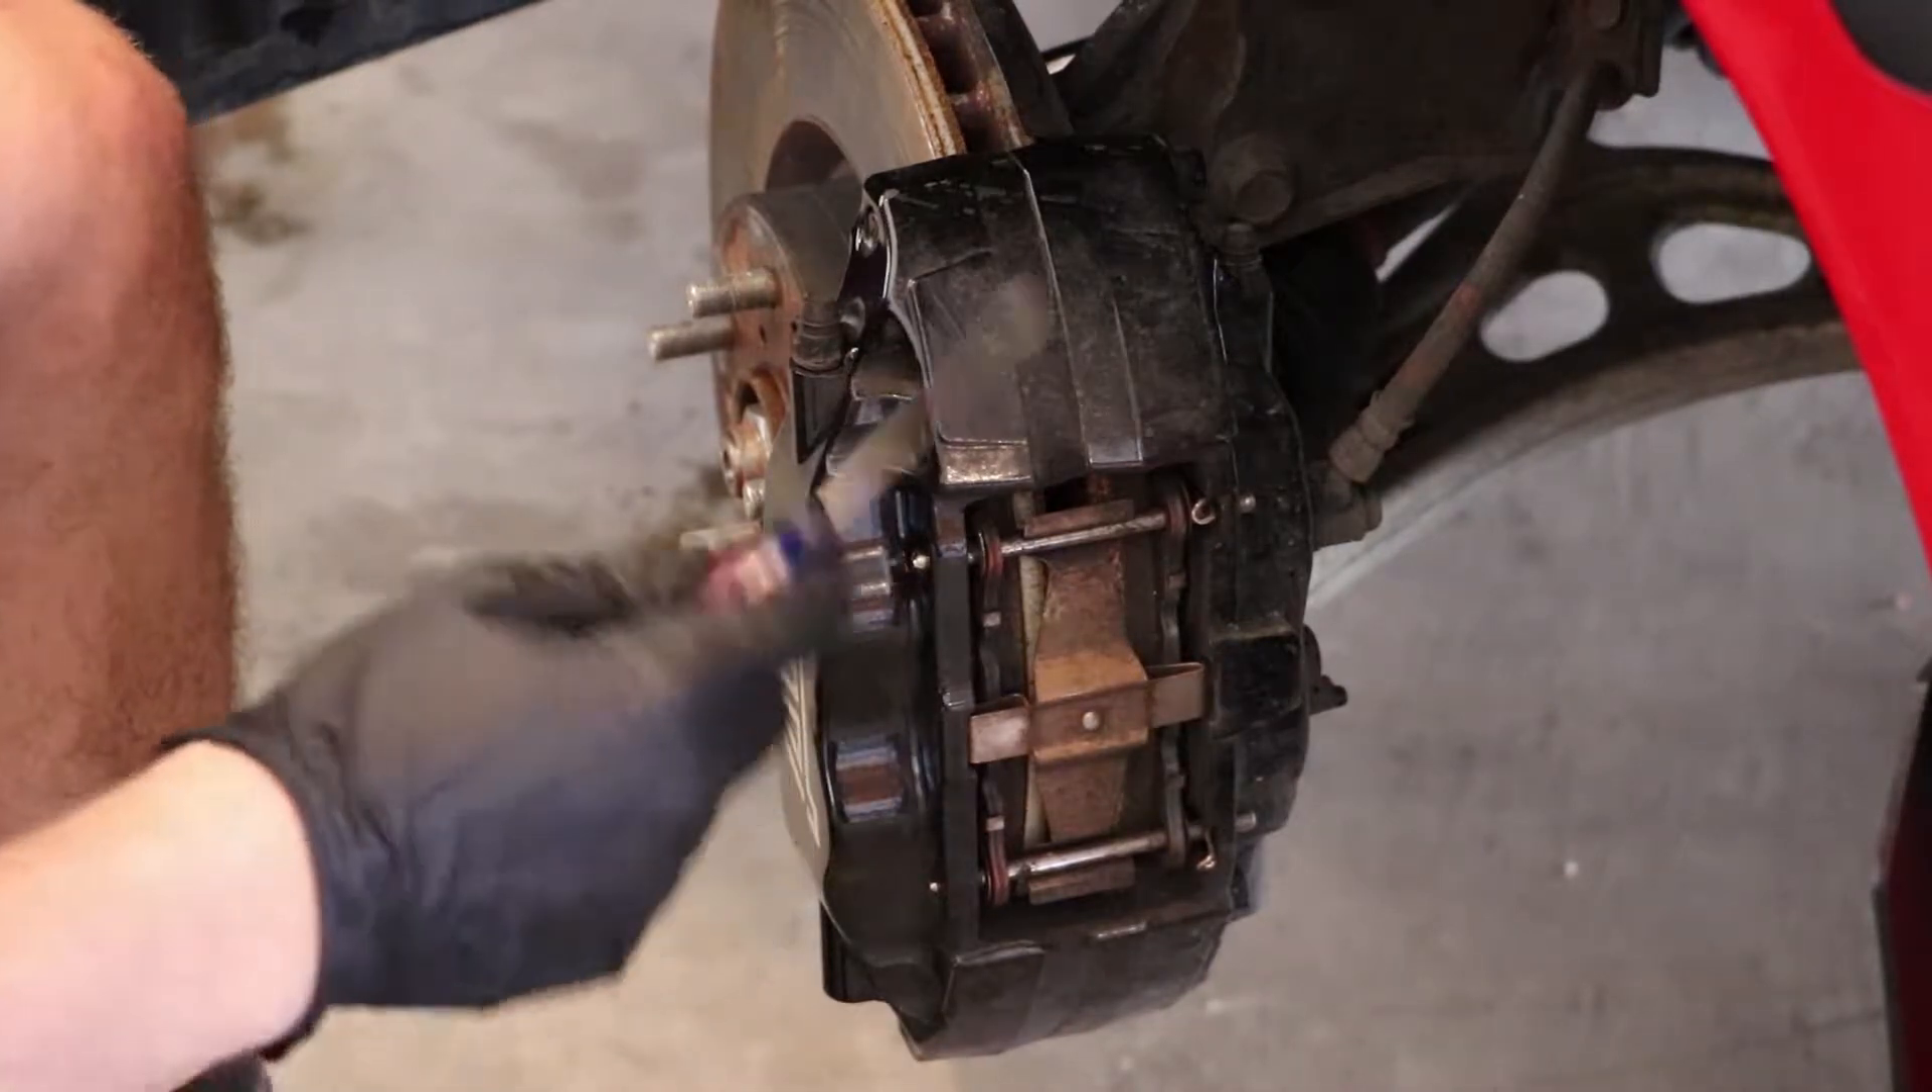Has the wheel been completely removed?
Yes.